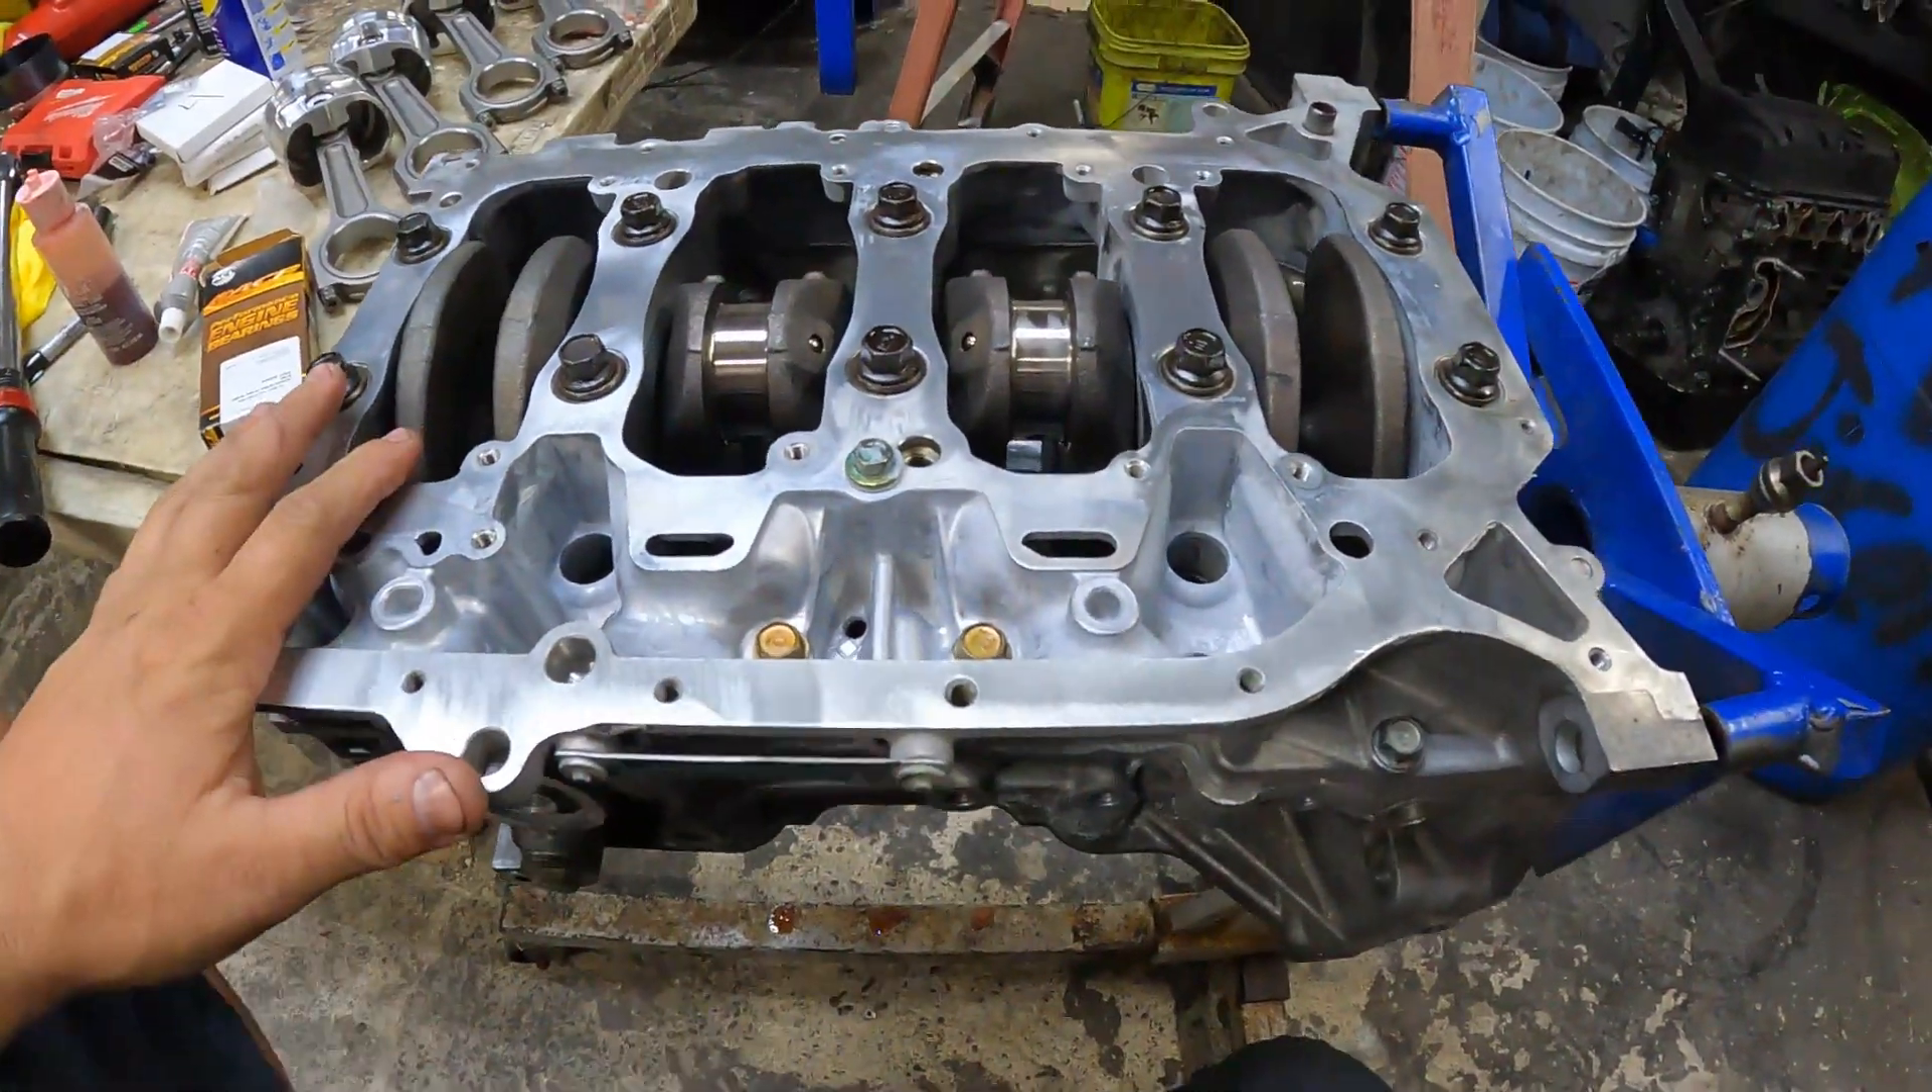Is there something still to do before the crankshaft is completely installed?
No.